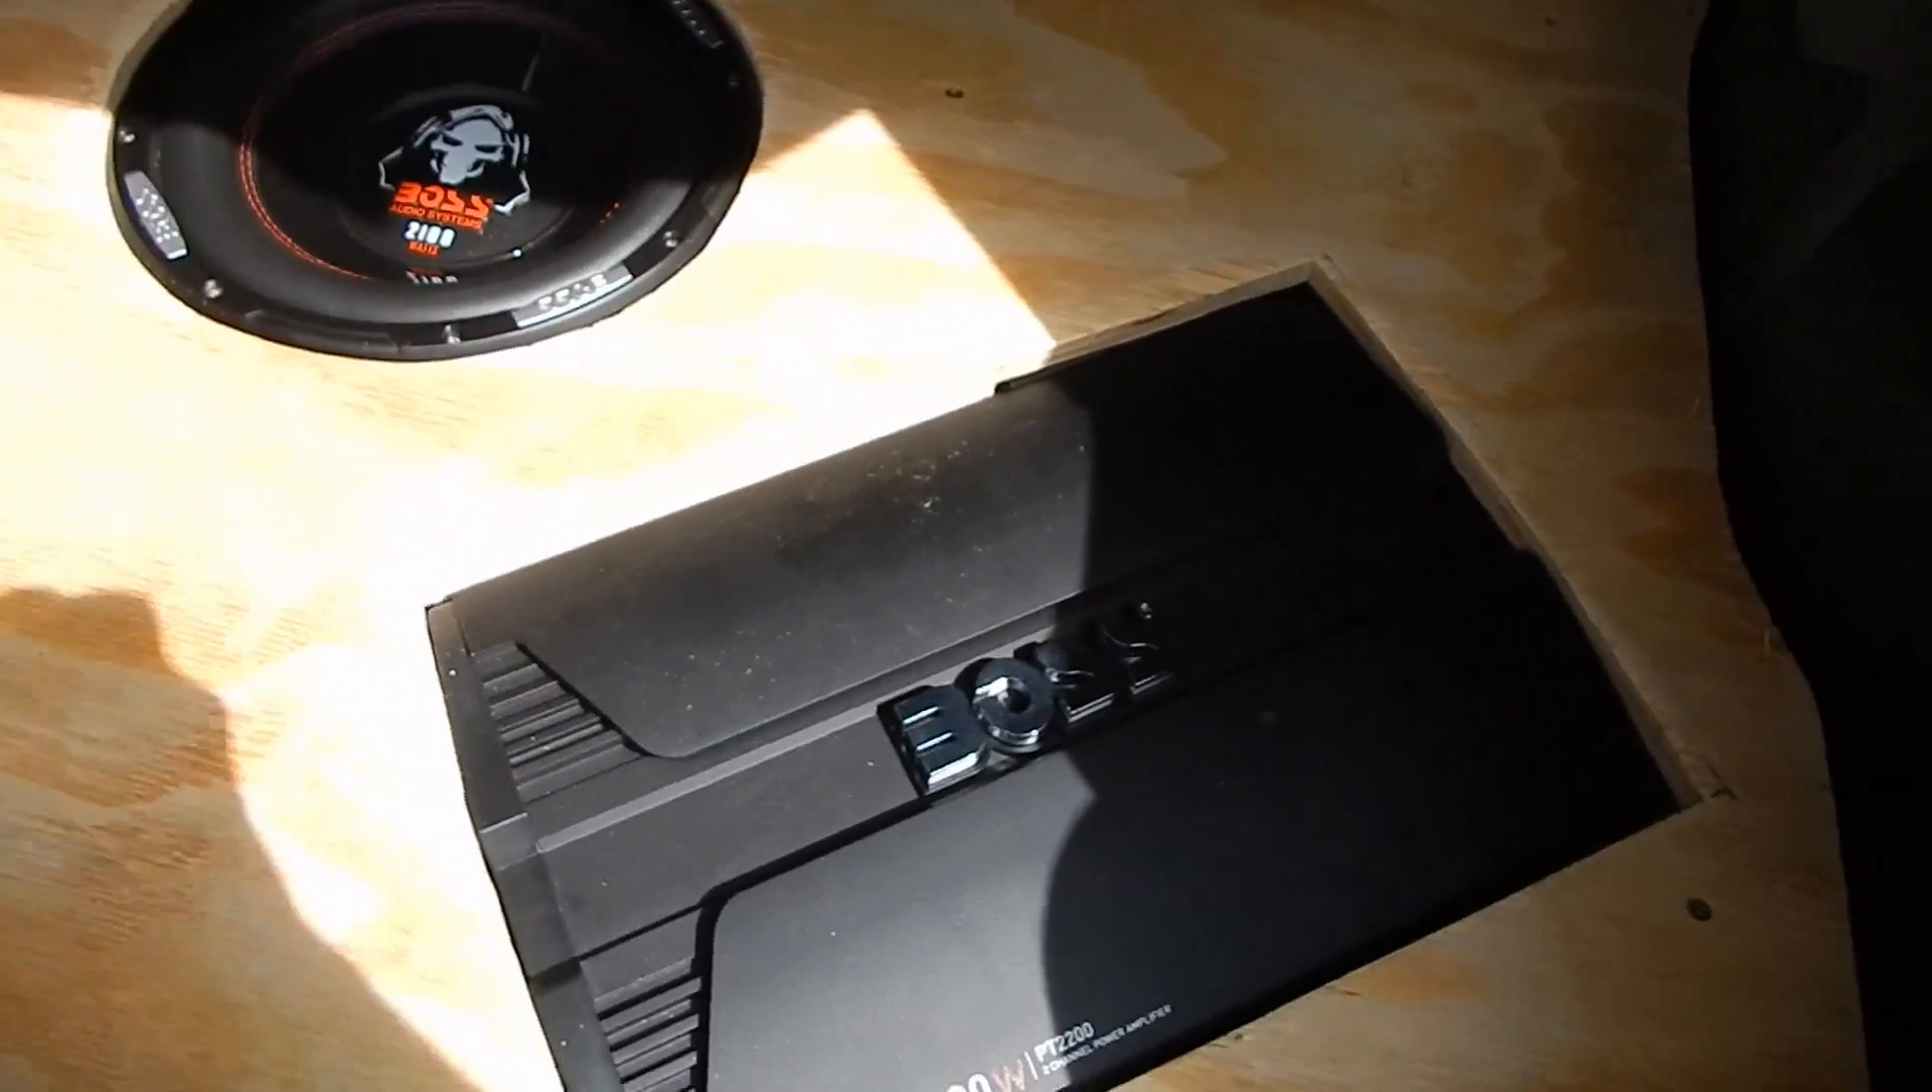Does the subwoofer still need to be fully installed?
No.